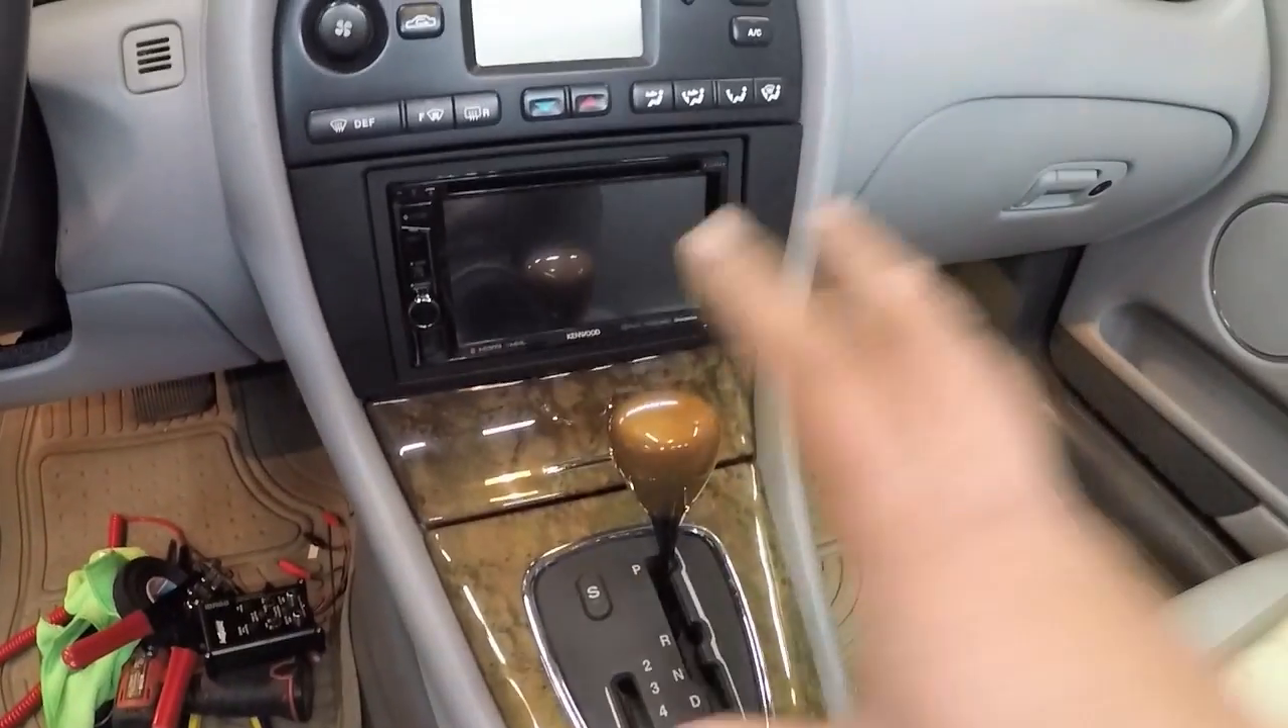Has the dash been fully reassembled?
Yes.